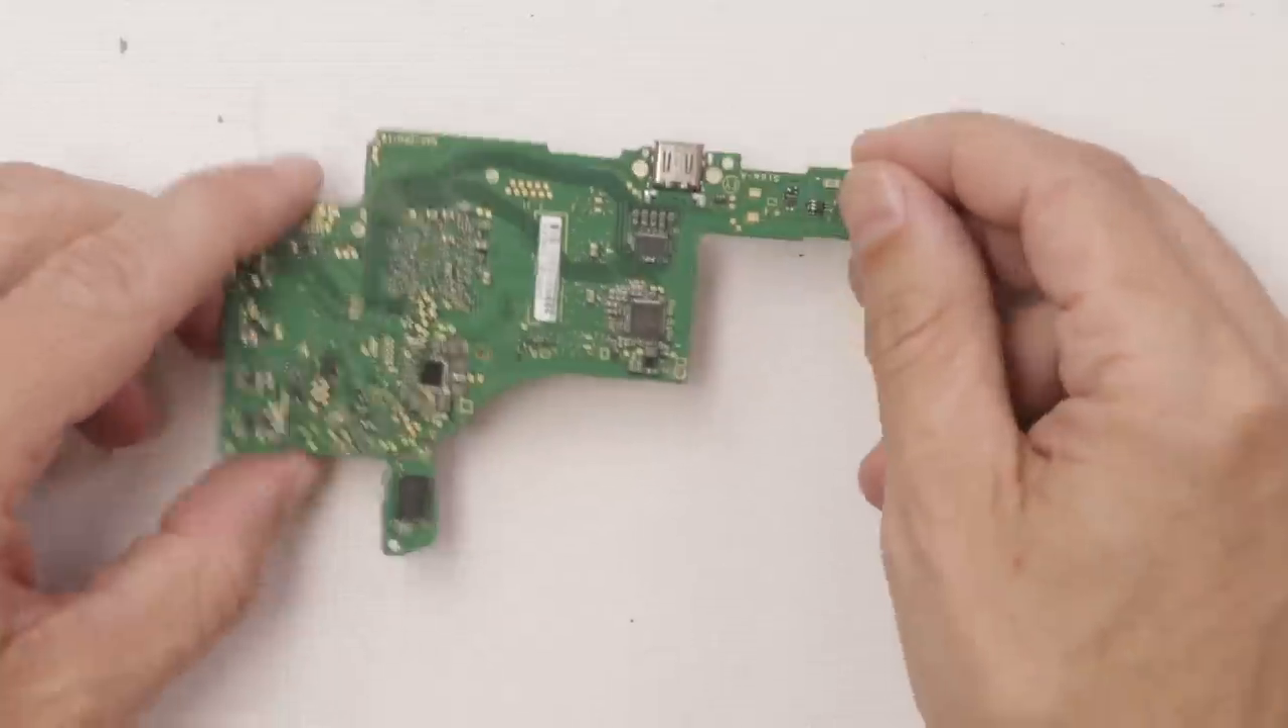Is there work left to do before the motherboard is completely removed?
No.